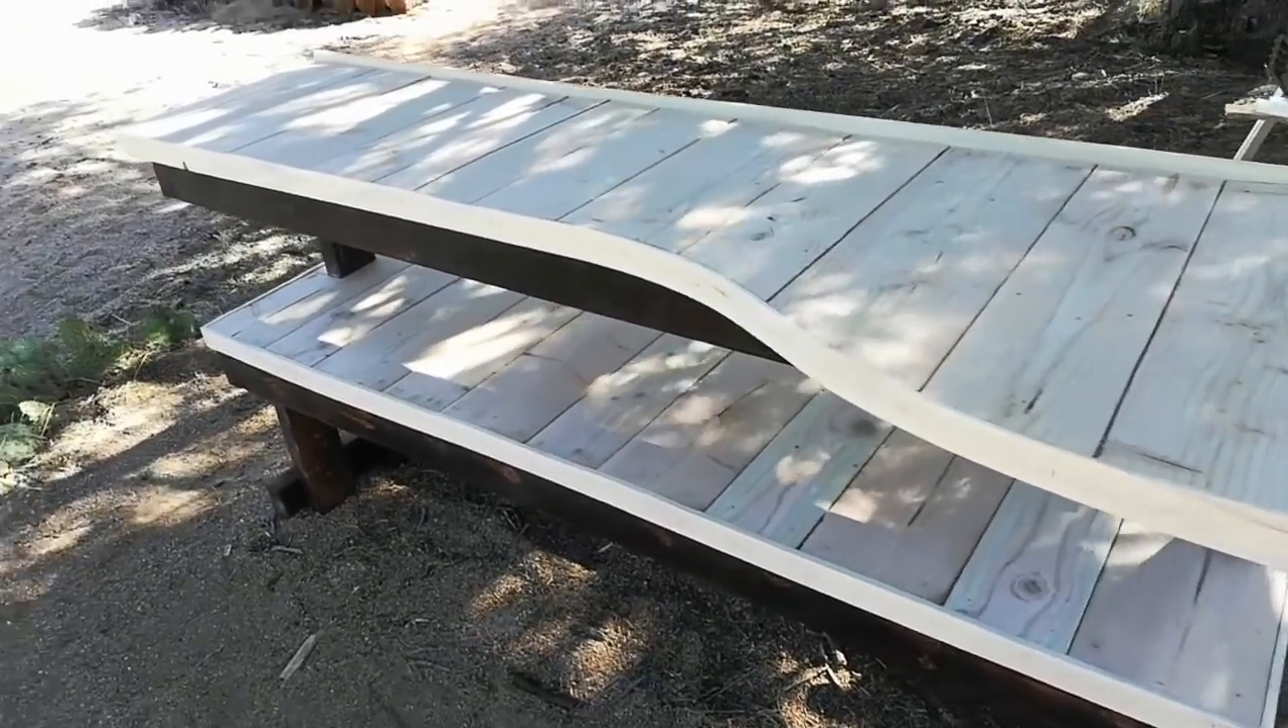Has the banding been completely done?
Yes.